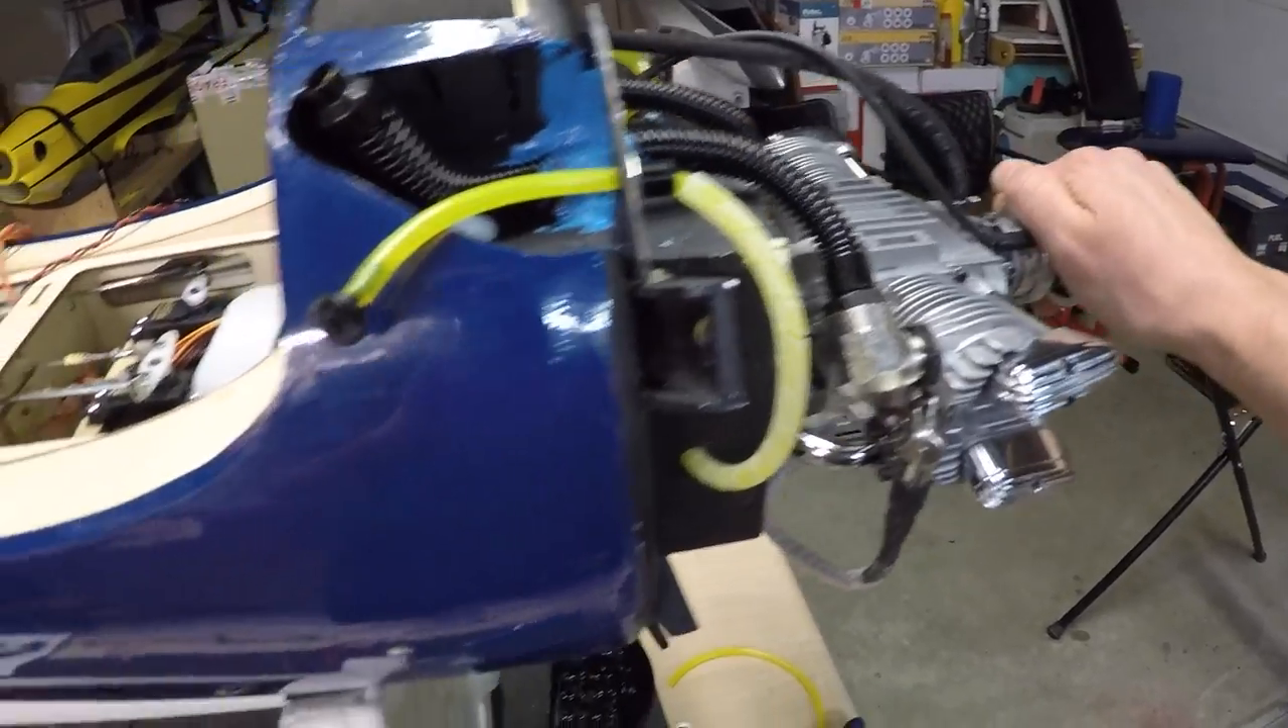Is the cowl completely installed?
No.